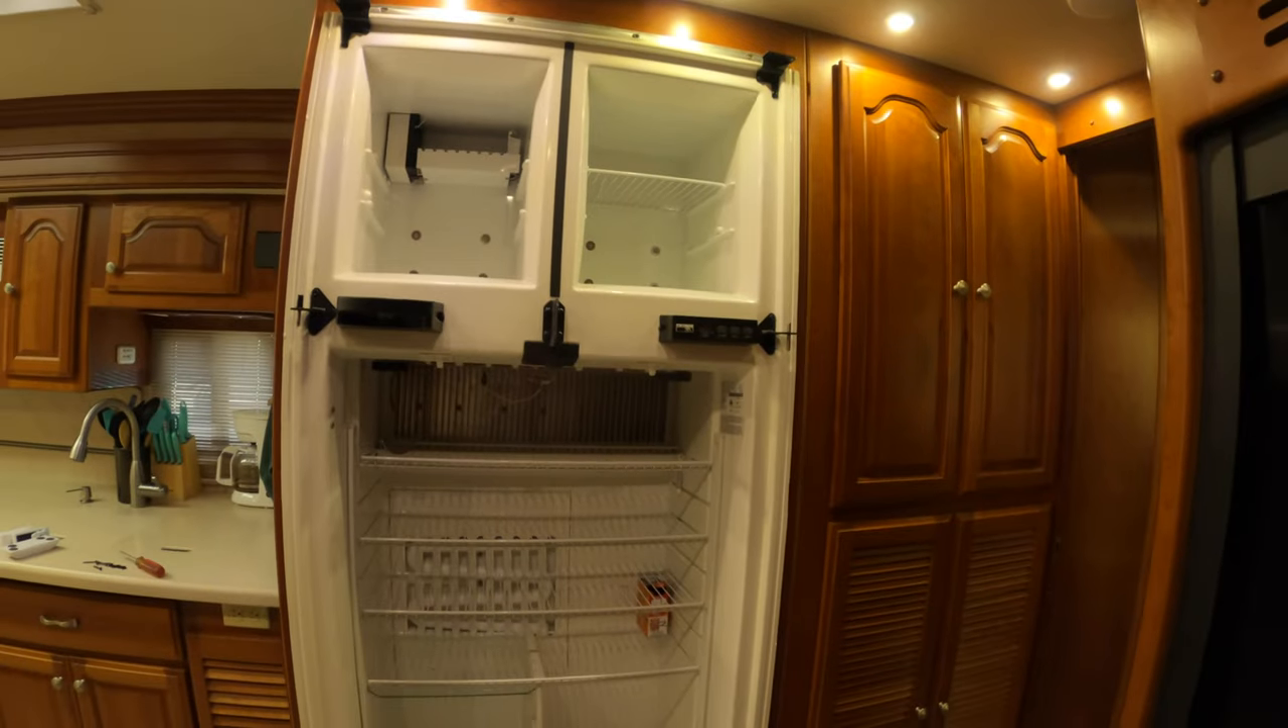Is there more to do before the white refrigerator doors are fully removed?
No.